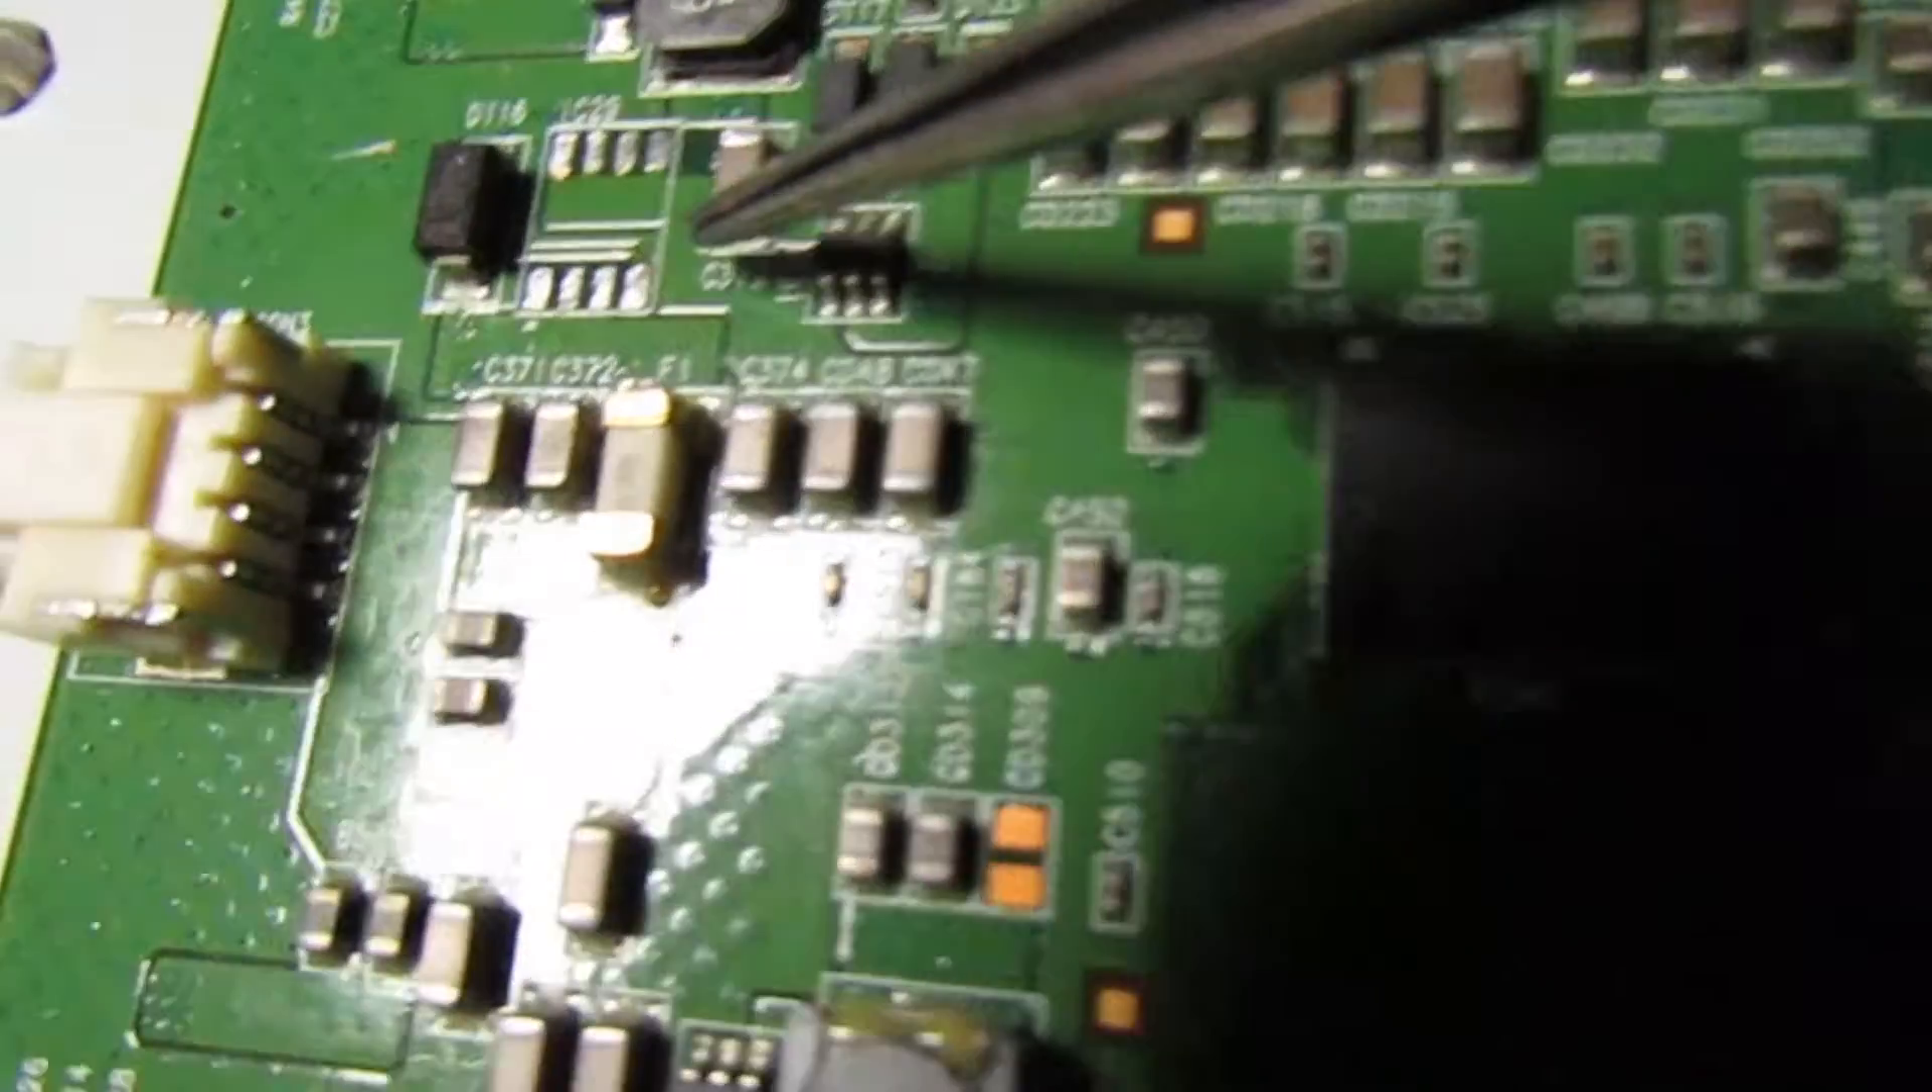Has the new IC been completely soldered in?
No.